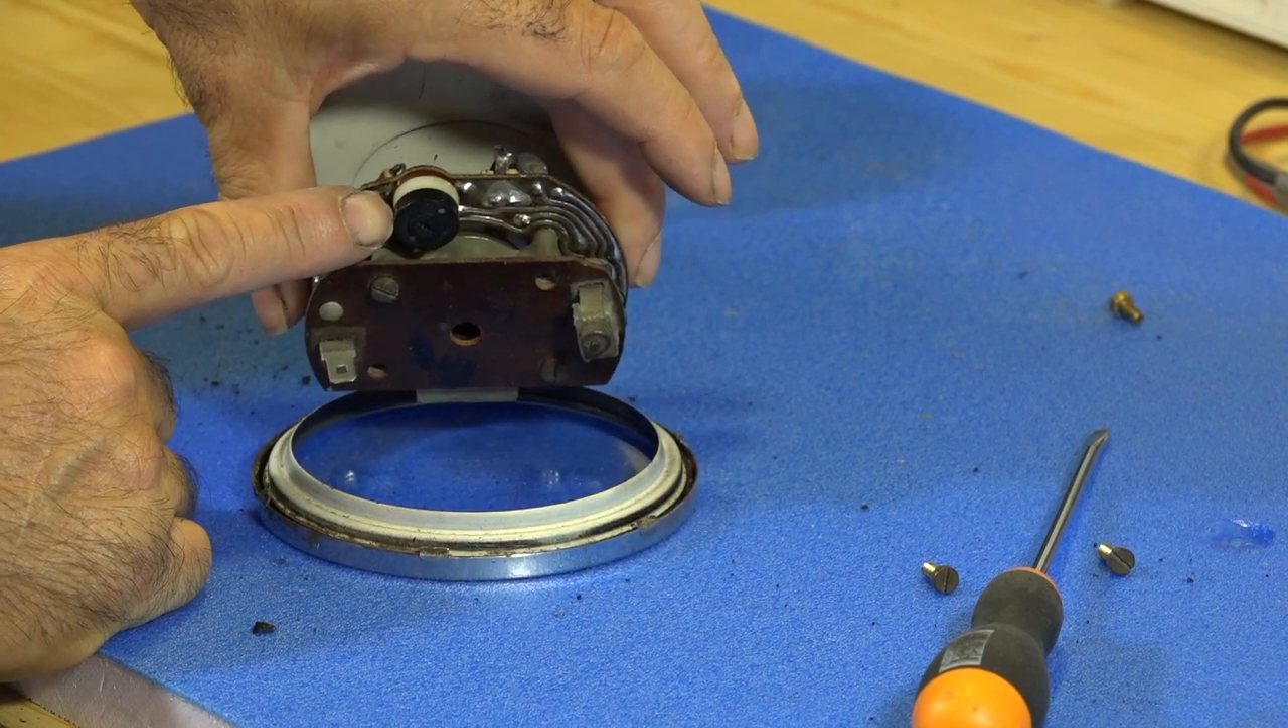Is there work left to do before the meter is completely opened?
No.